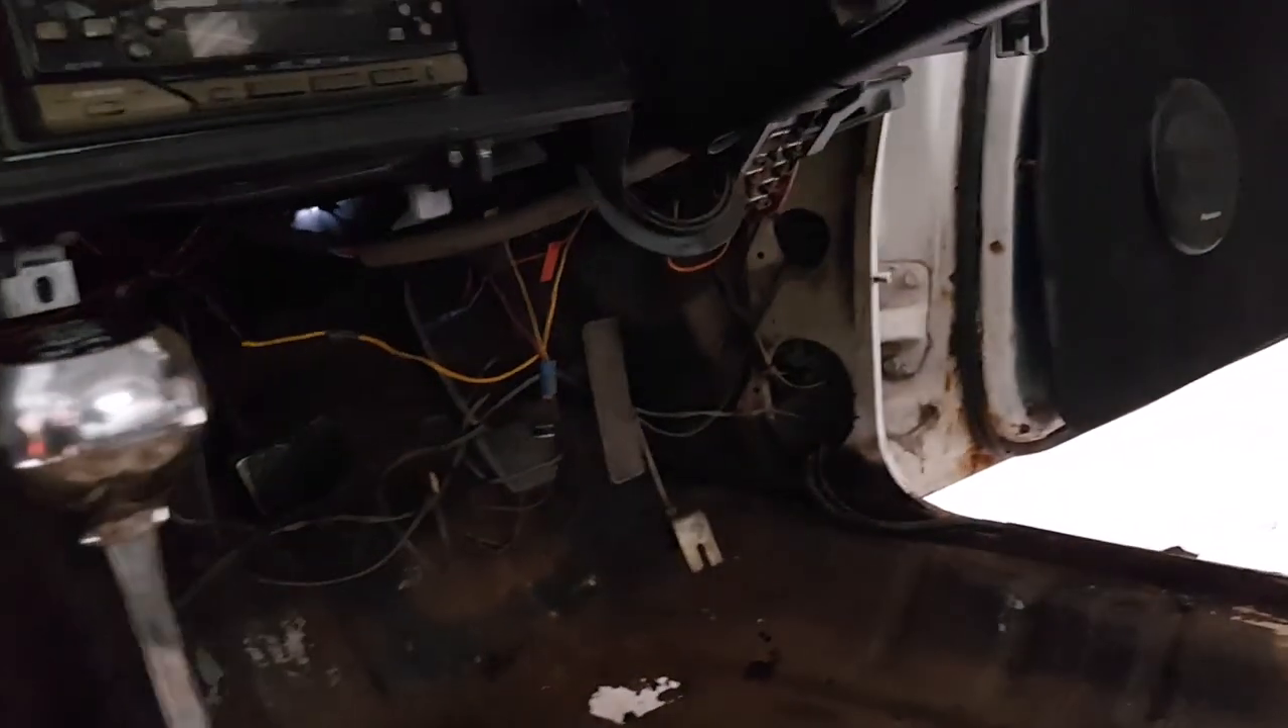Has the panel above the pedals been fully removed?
Yes.